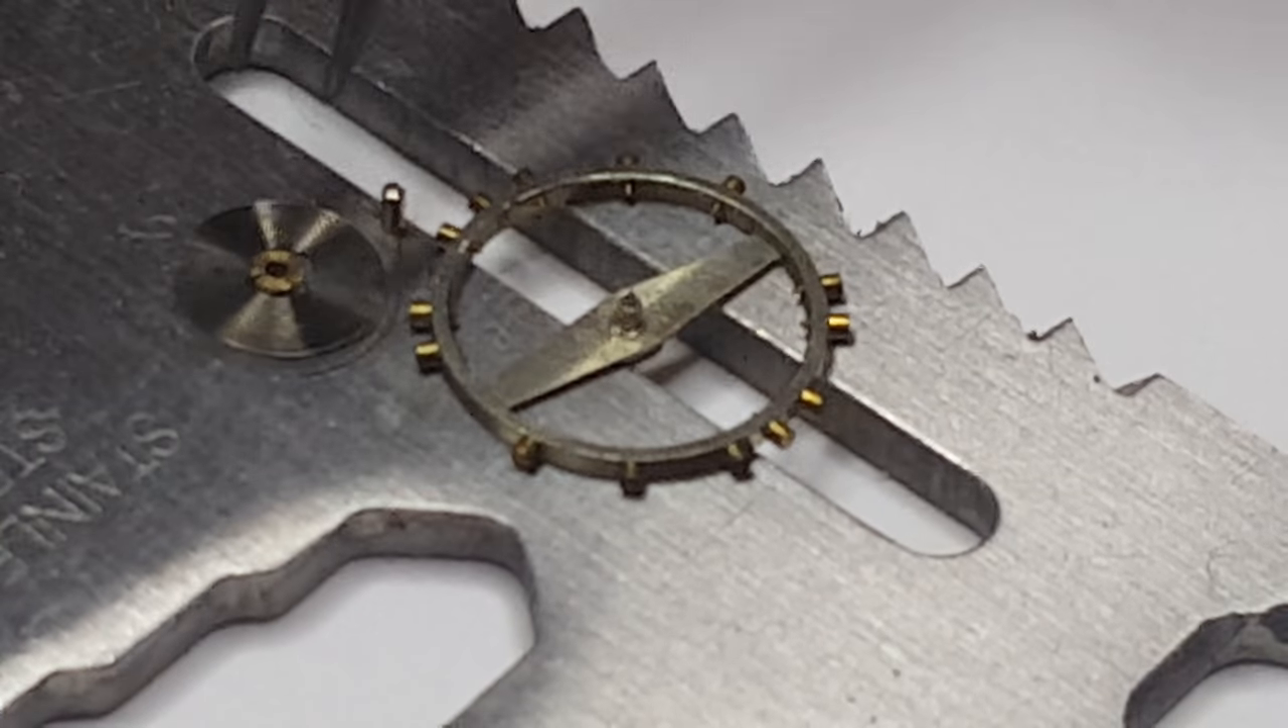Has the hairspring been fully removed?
Yes.